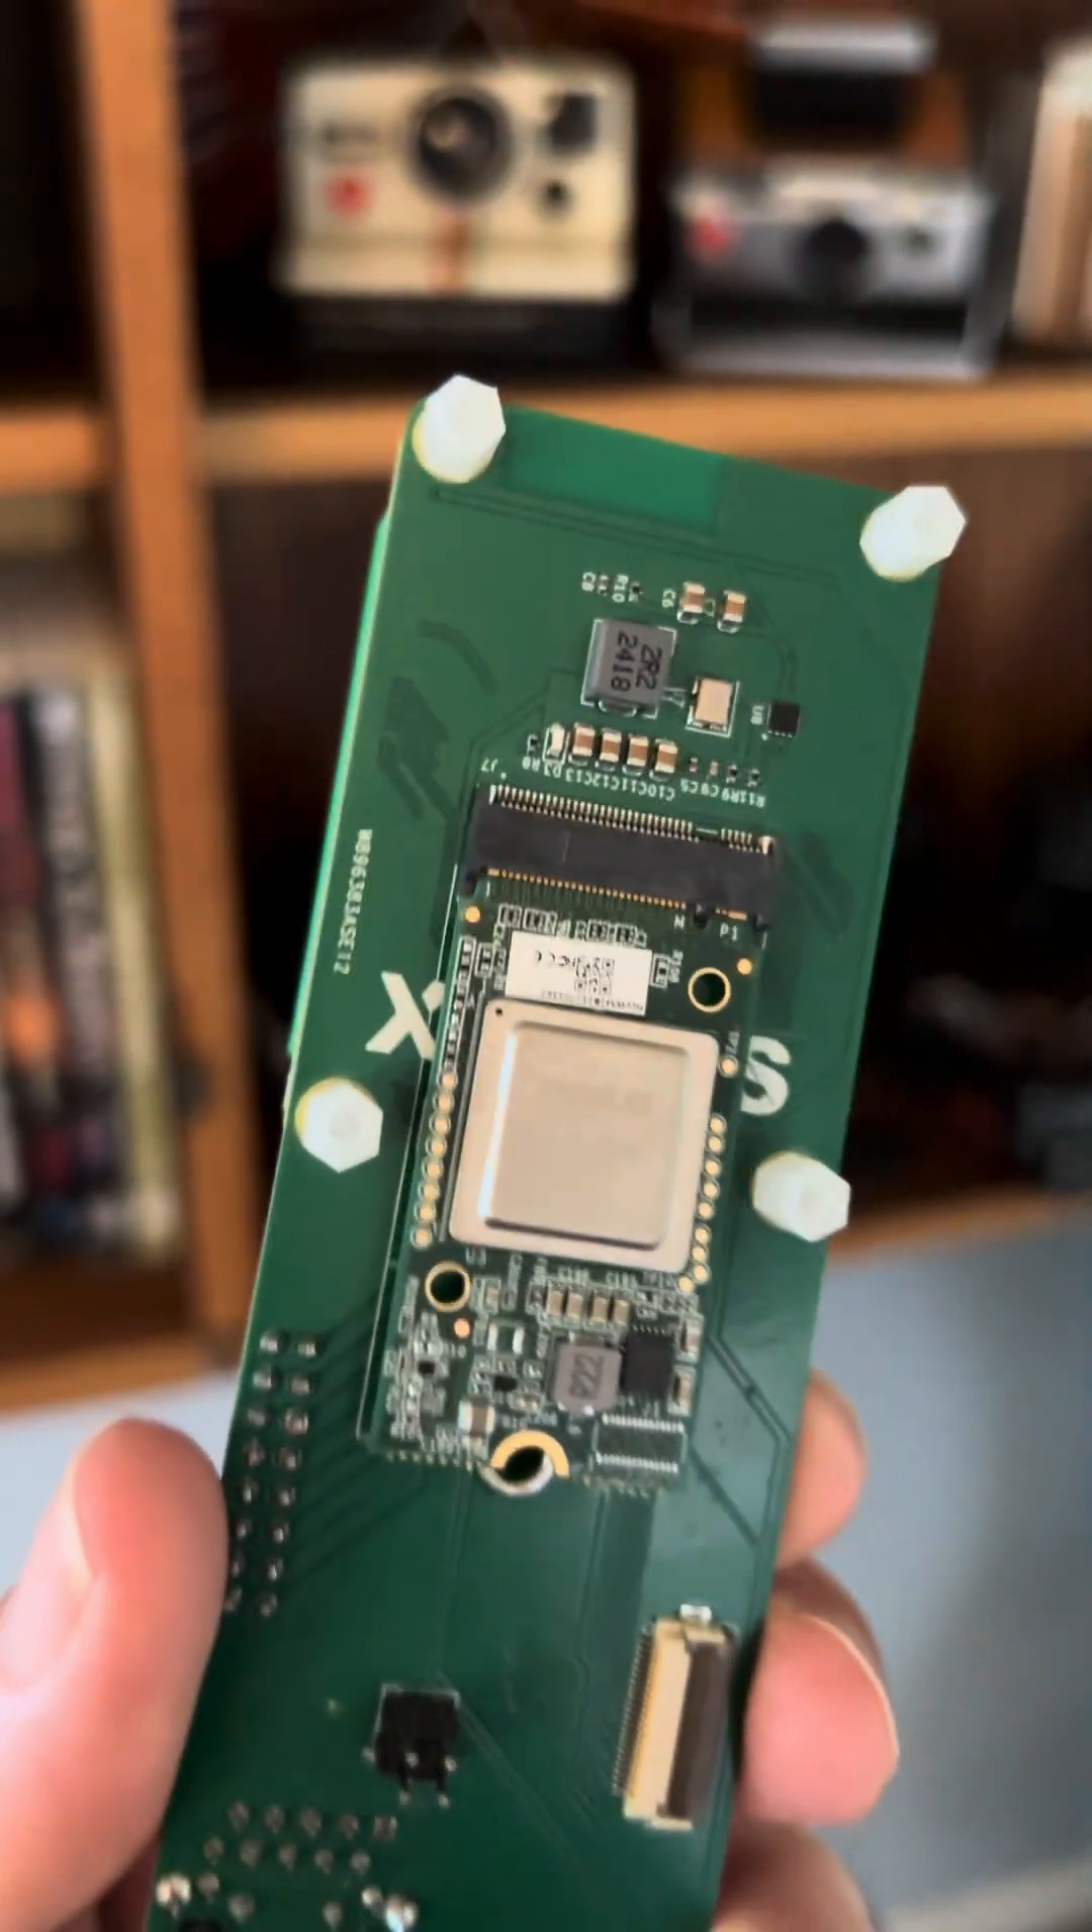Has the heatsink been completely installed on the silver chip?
No.